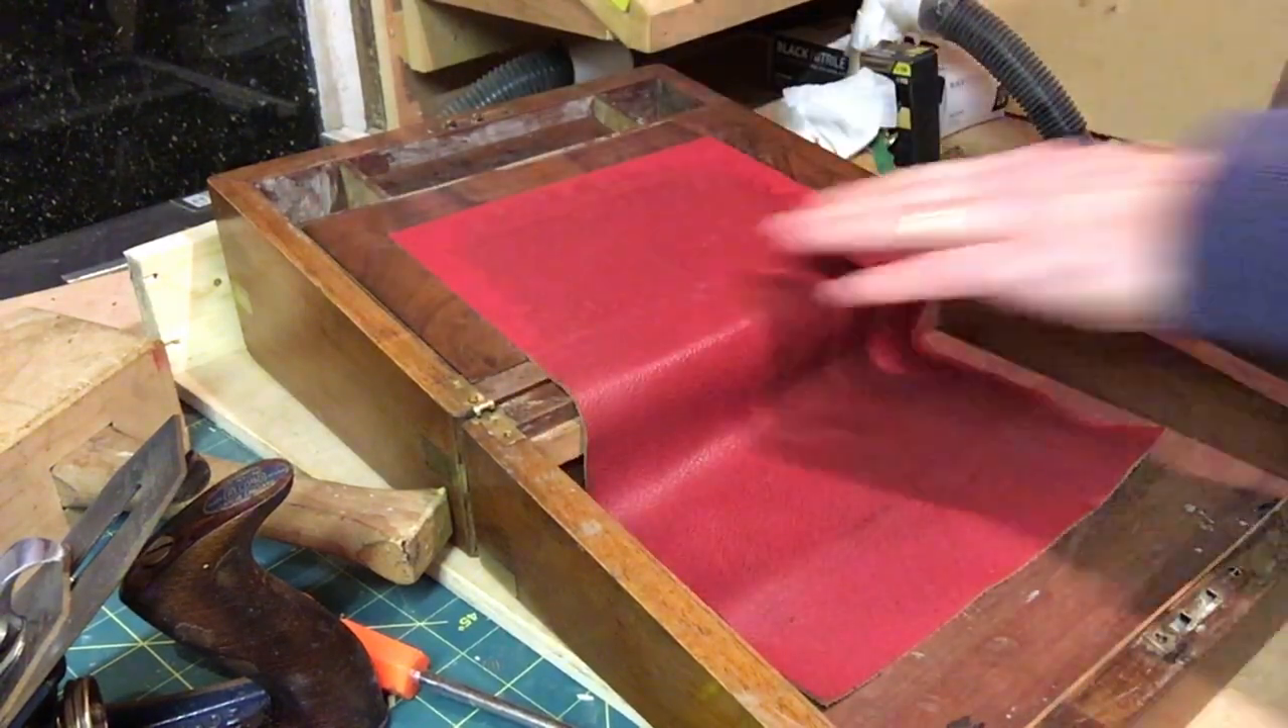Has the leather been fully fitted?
No.